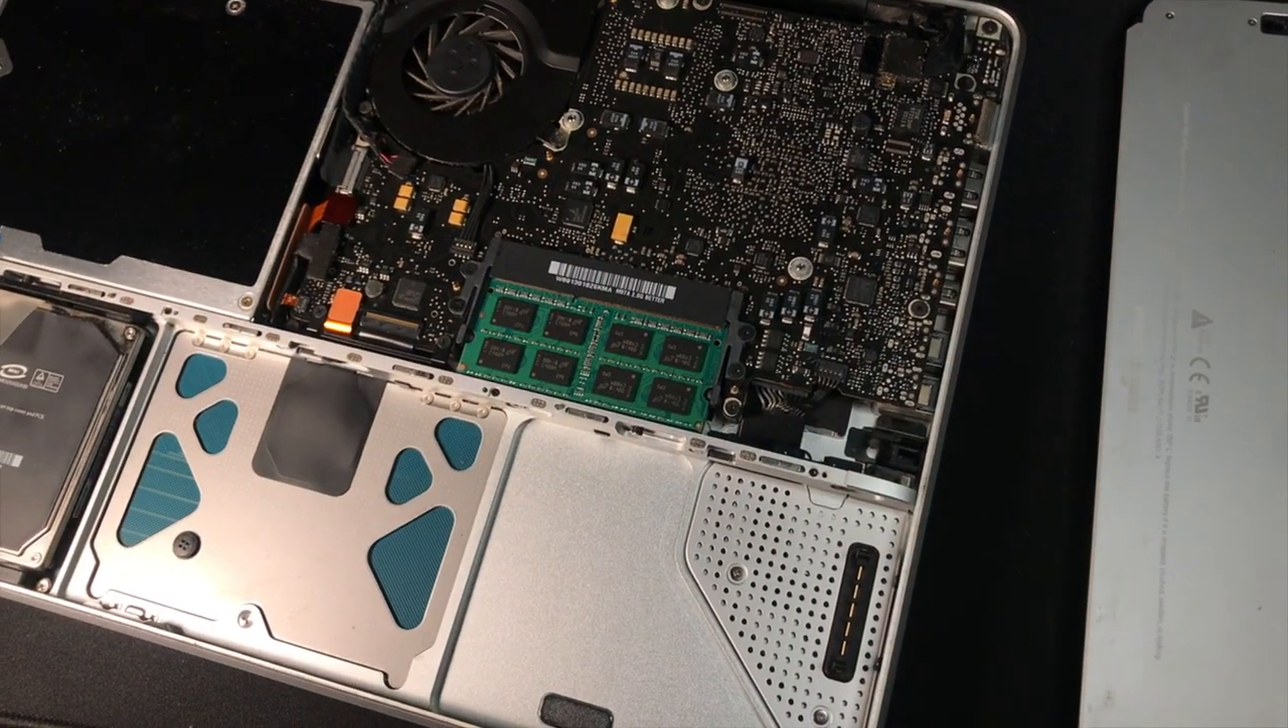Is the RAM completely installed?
Yes.